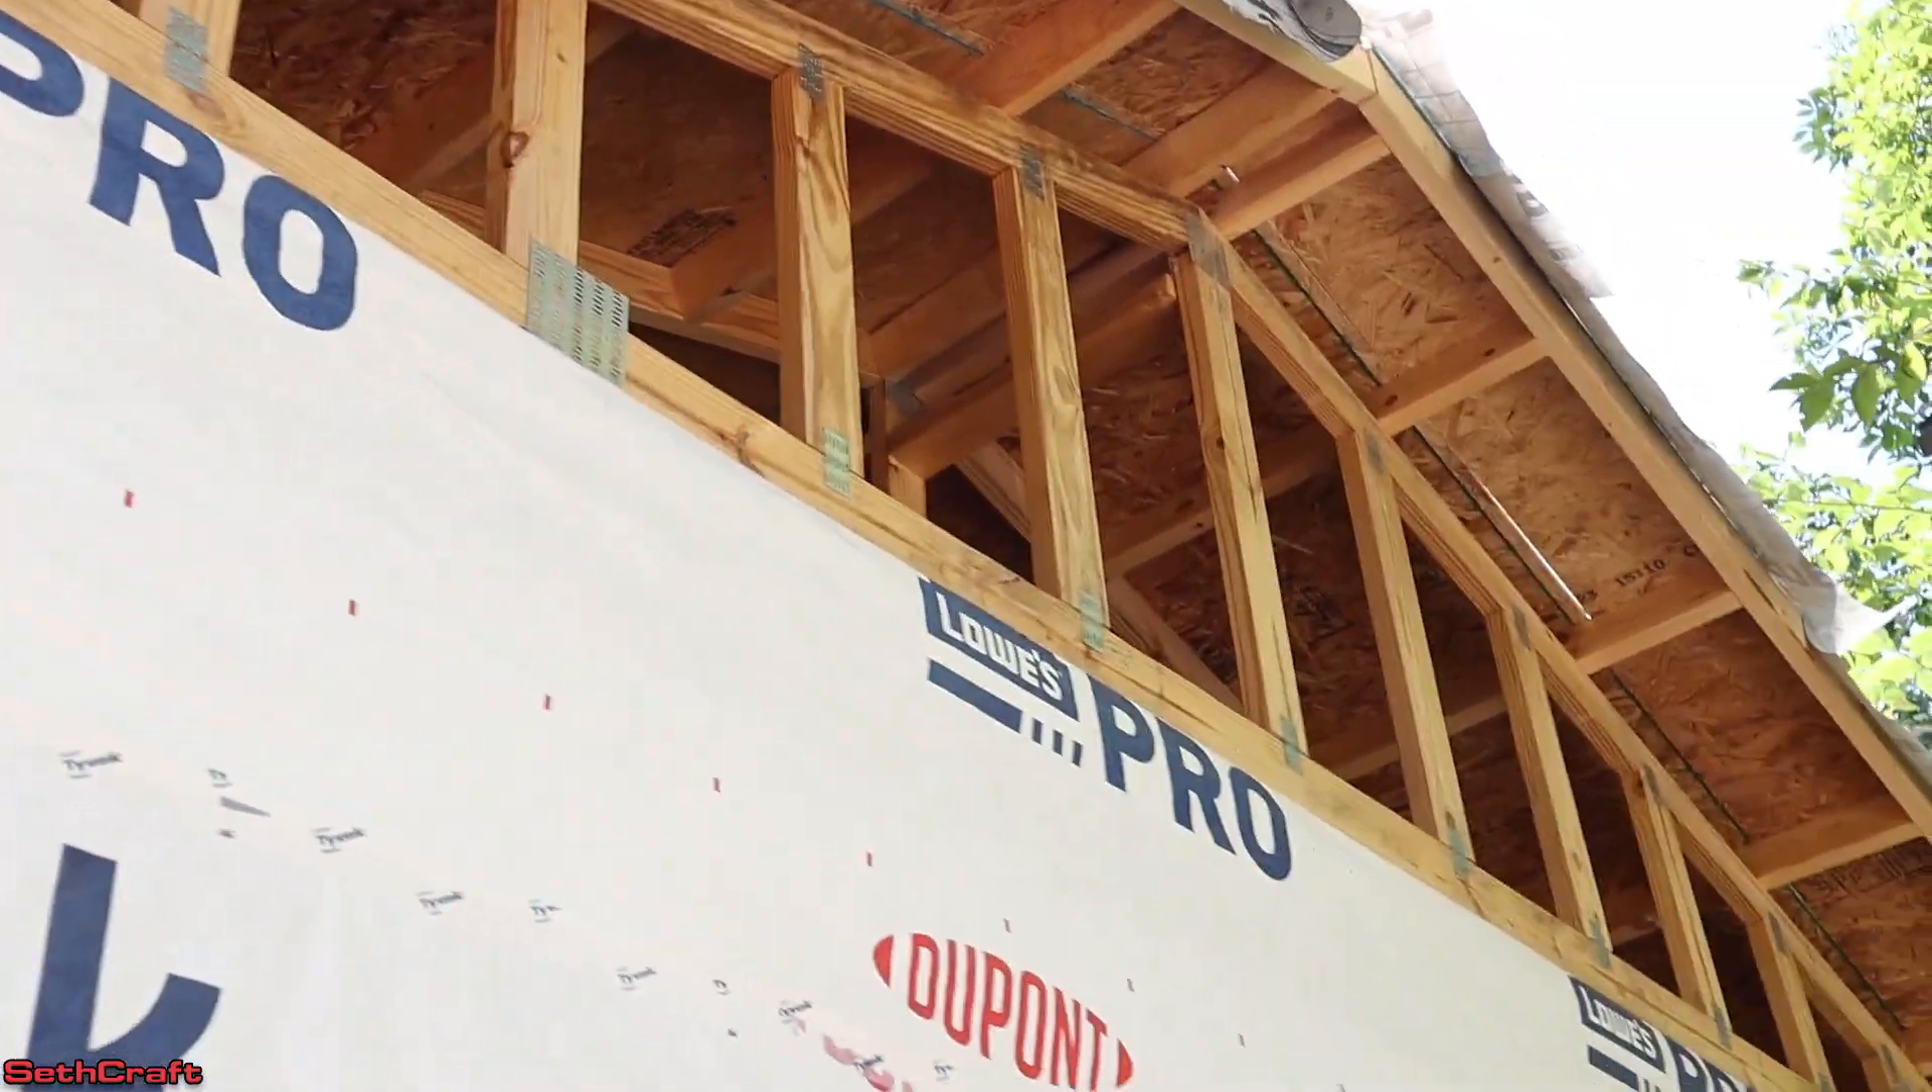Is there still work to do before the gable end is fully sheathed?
Yes.